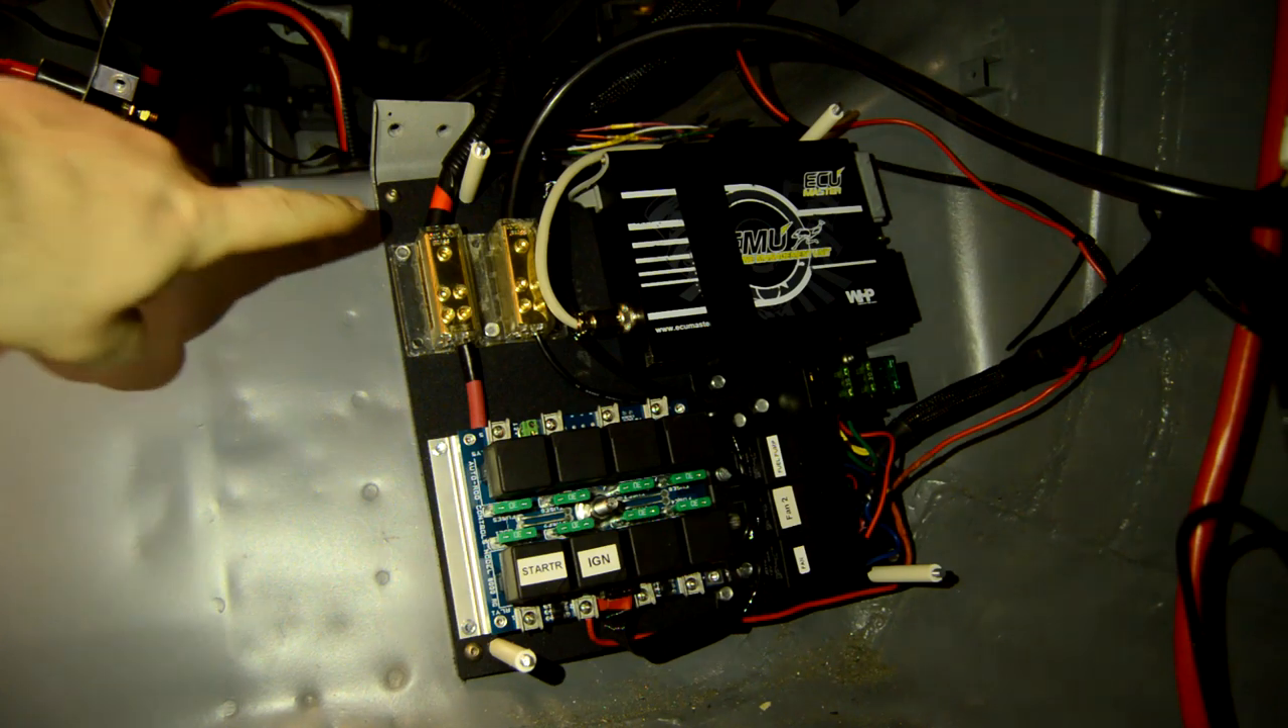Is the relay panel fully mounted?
Yes.